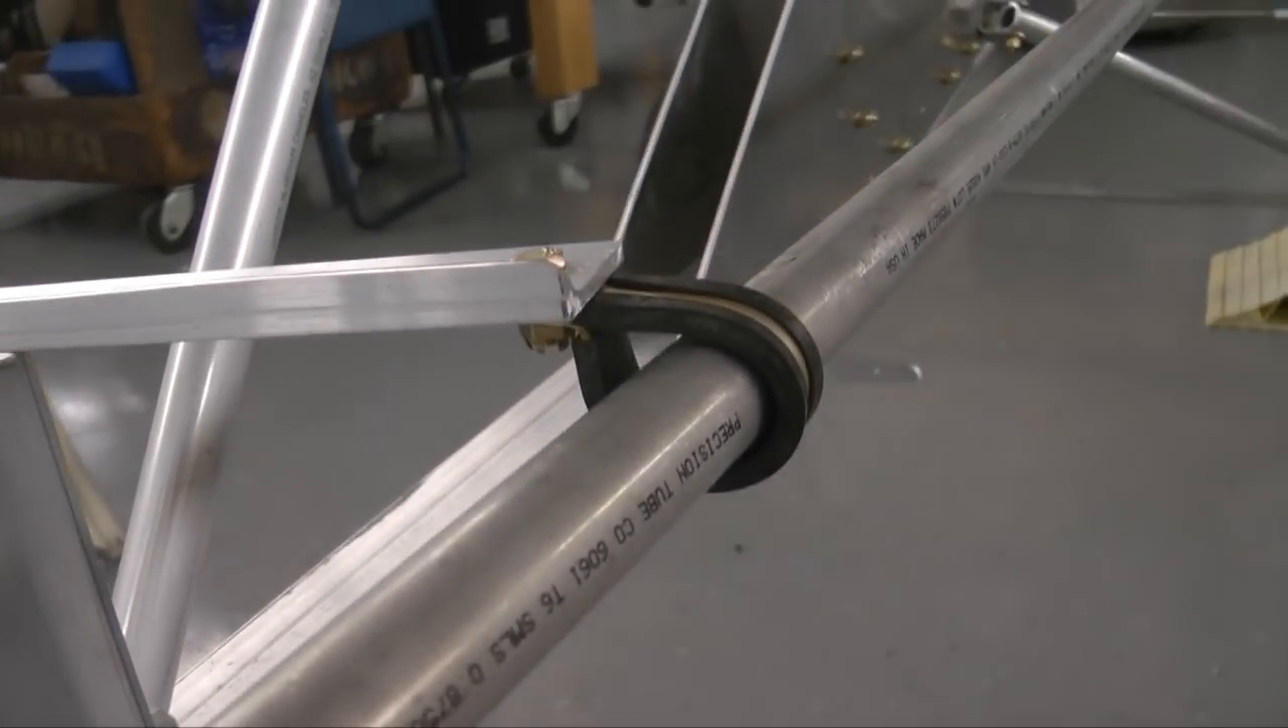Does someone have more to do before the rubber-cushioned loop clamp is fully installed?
No.